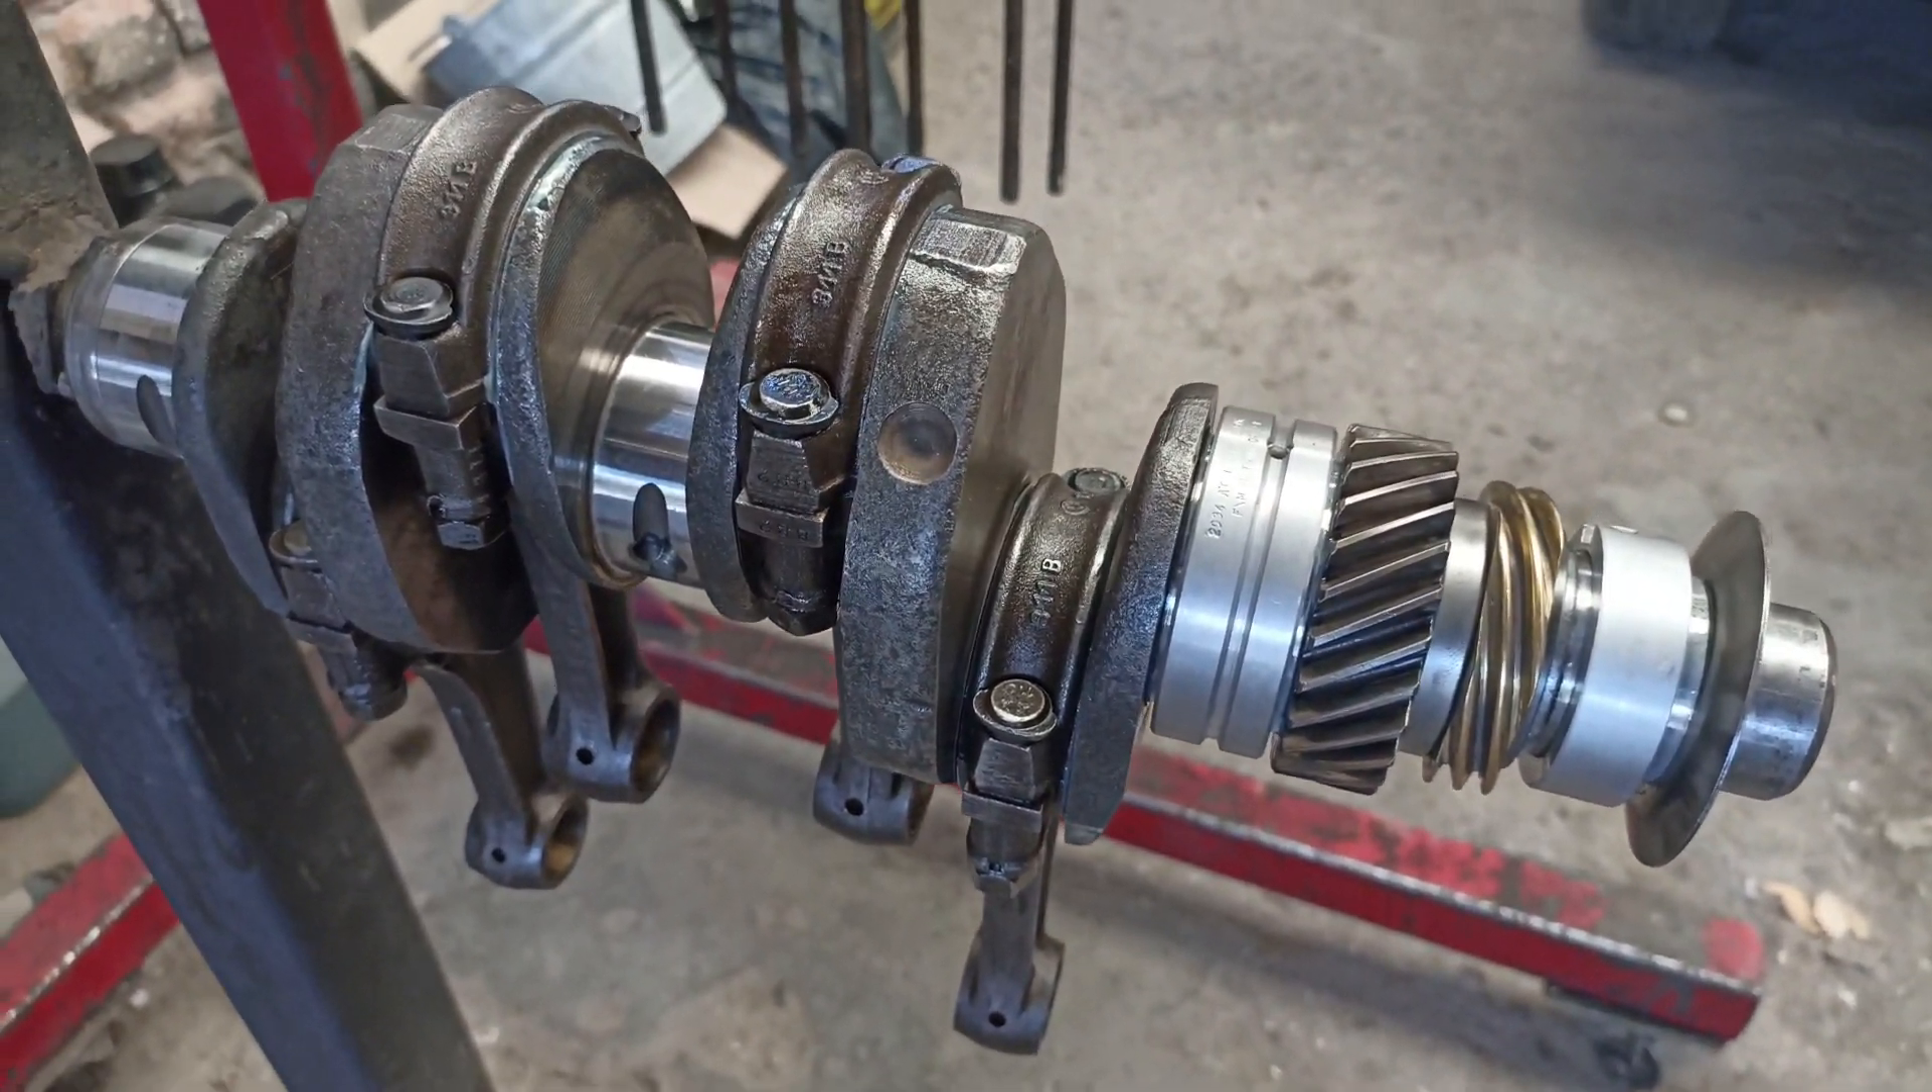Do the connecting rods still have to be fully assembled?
No.